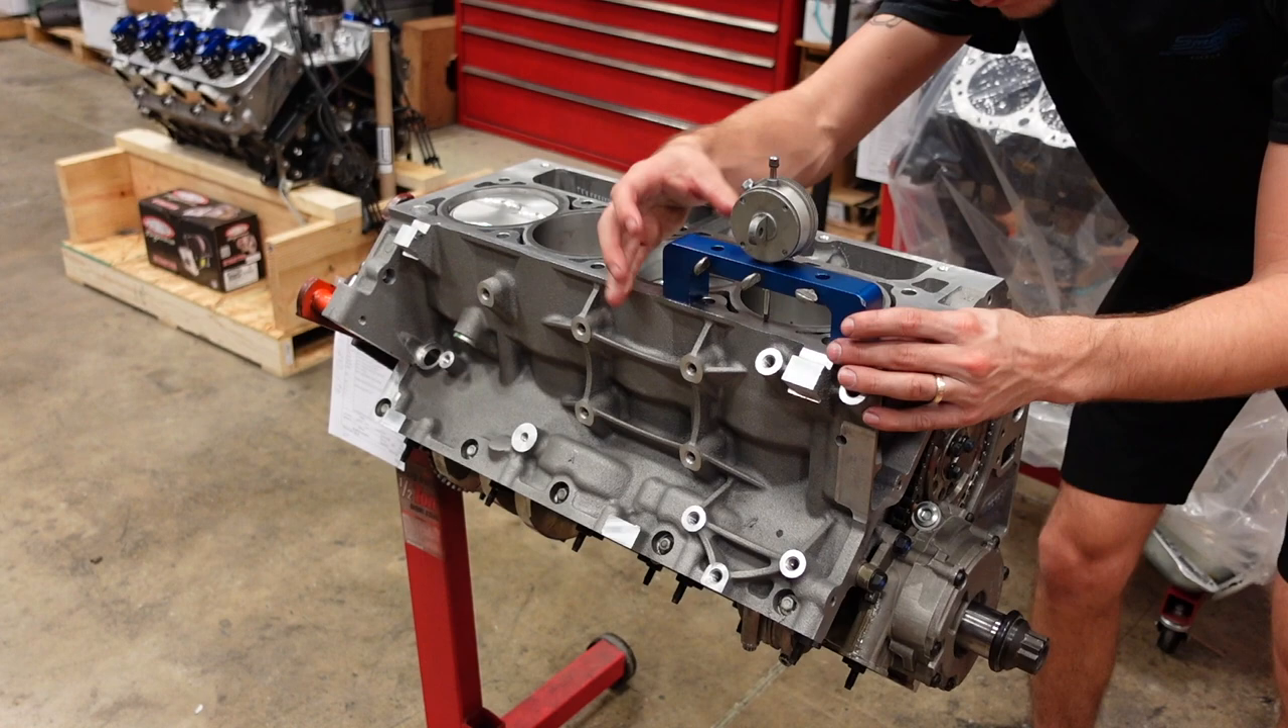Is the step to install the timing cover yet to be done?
Yes.